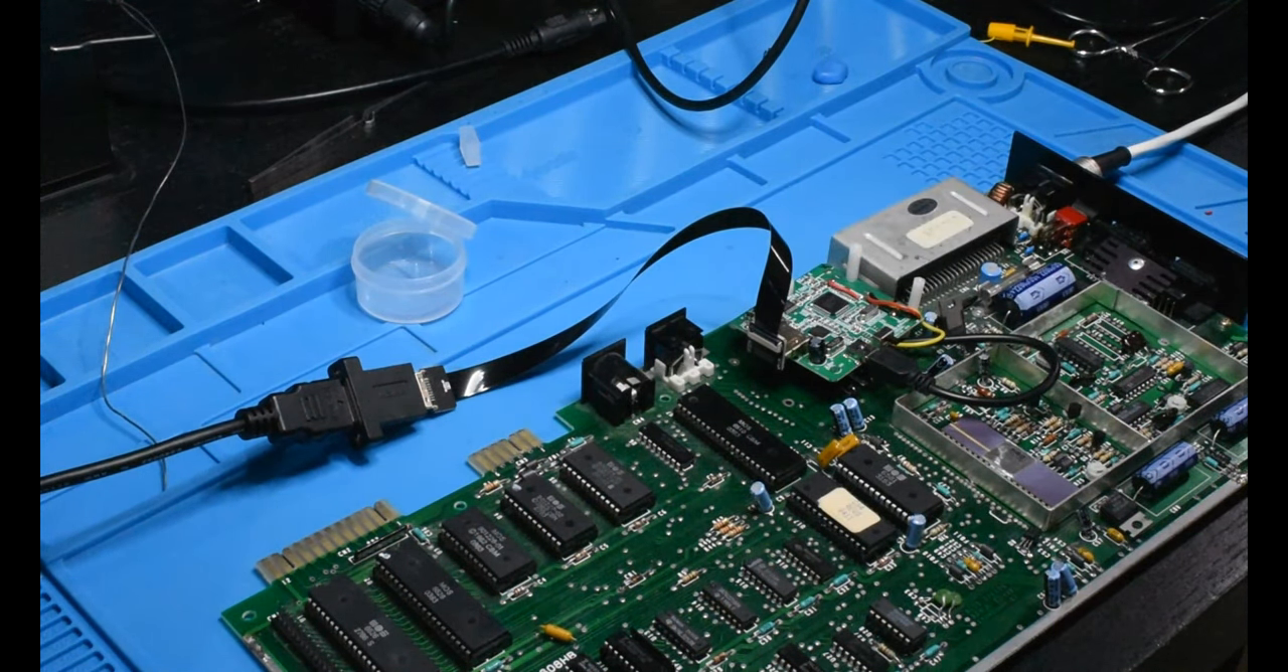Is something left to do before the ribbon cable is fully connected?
No.